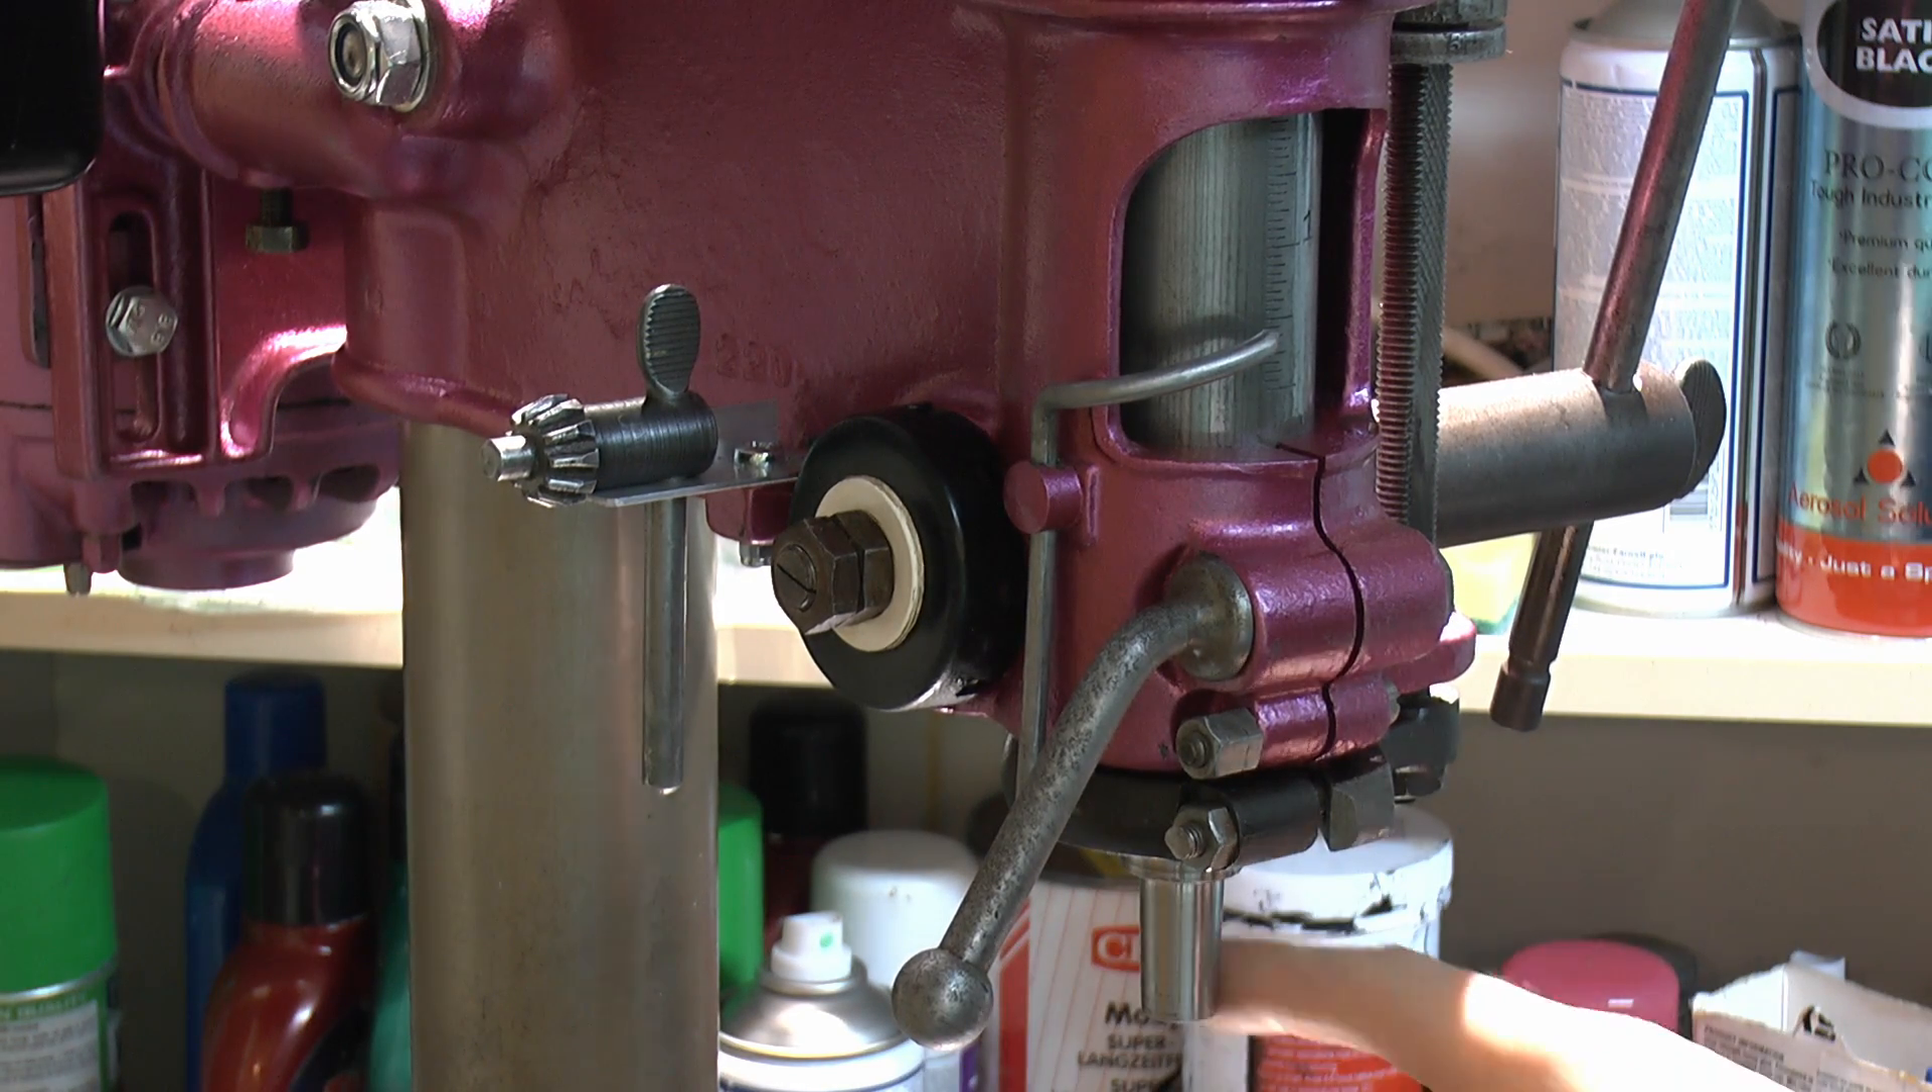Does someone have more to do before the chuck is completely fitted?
Yes.